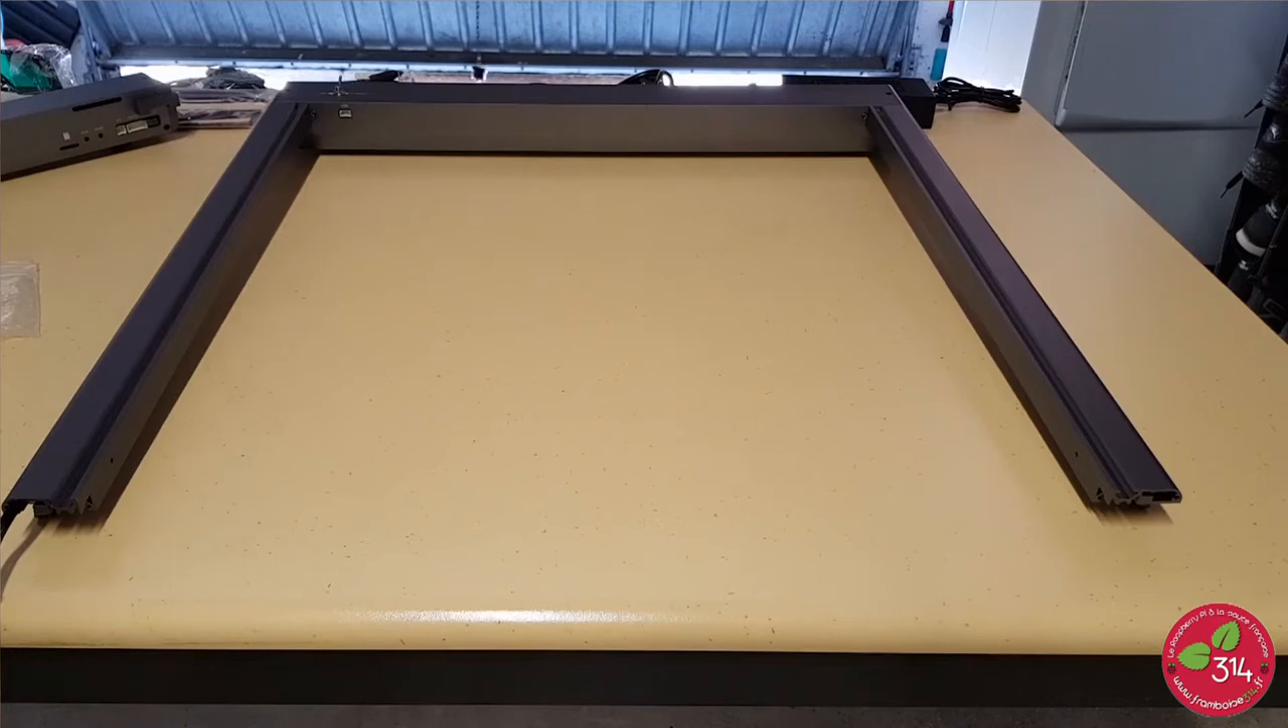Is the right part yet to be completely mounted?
No.